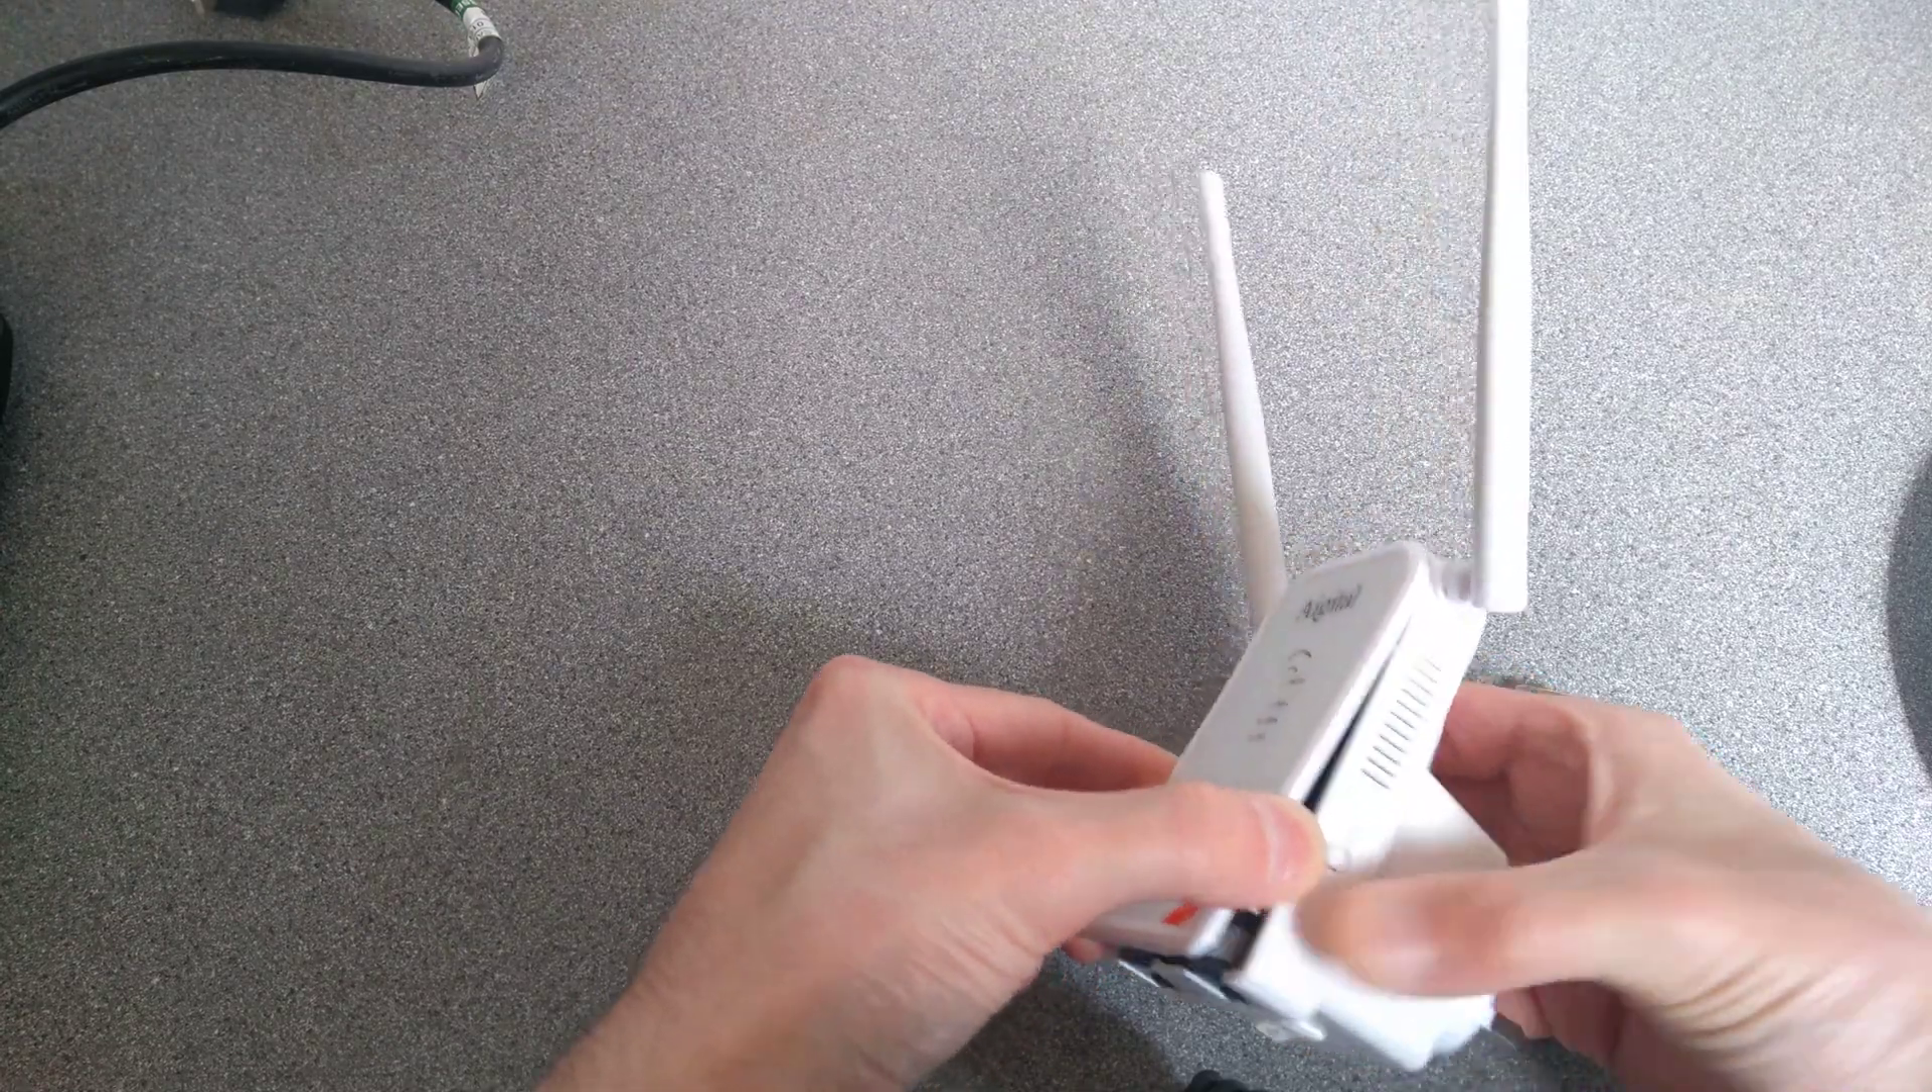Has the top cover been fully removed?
No.